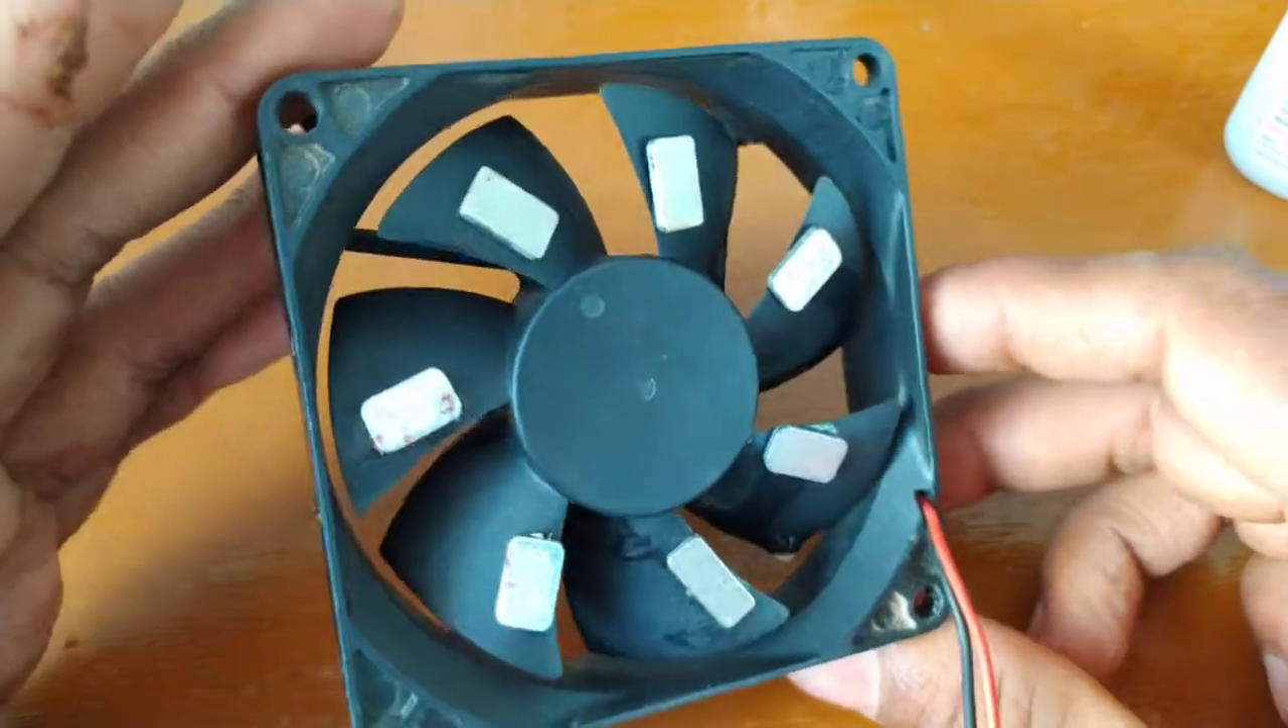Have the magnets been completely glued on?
Yes.